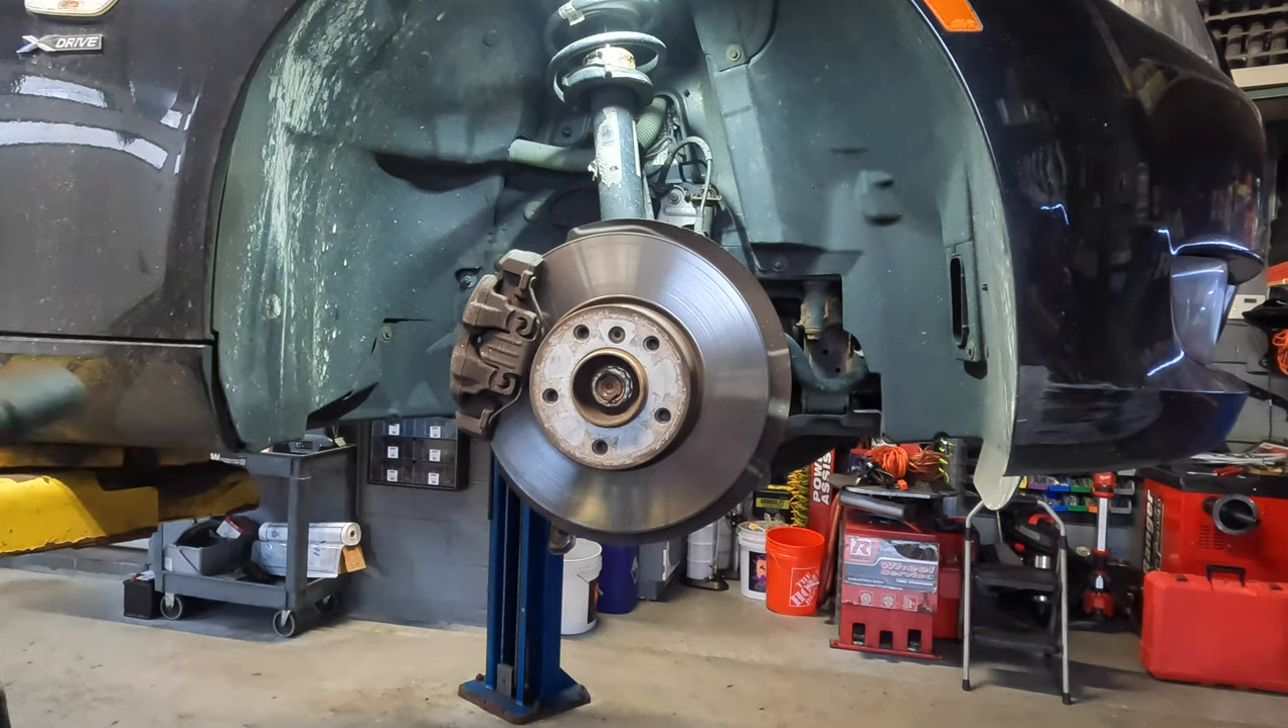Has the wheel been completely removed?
Yes.